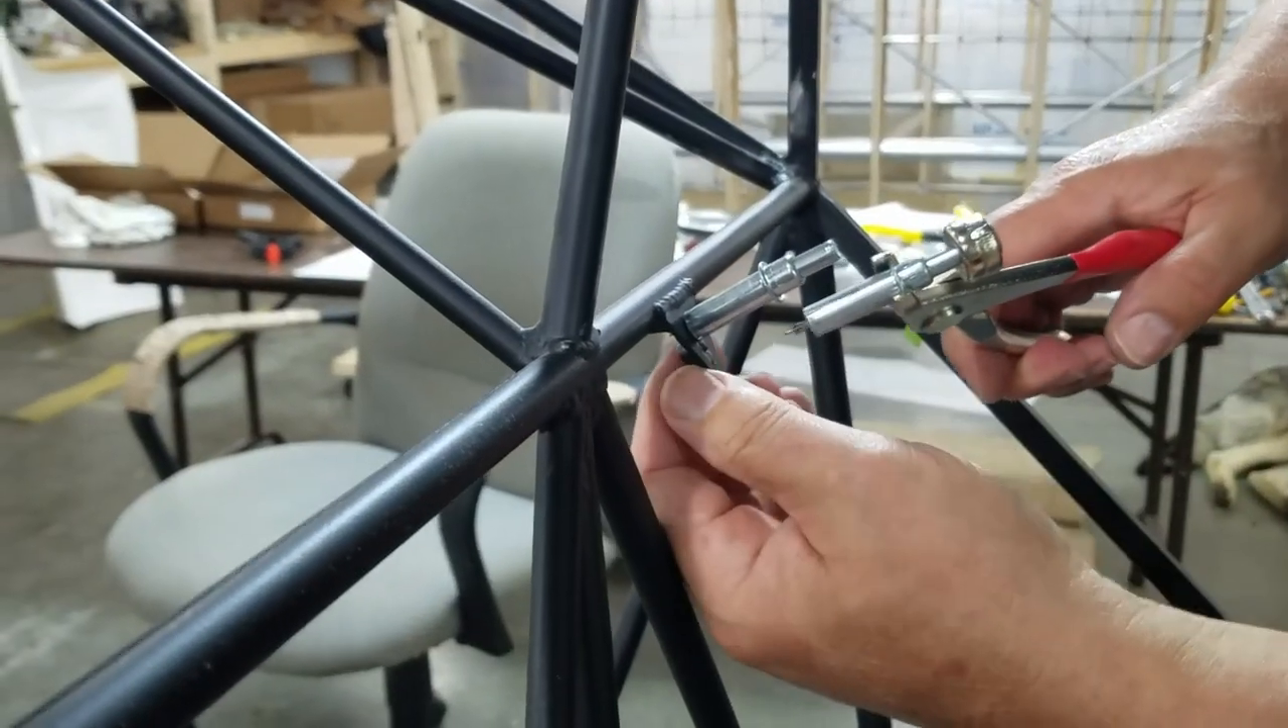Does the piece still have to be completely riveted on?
Yes.